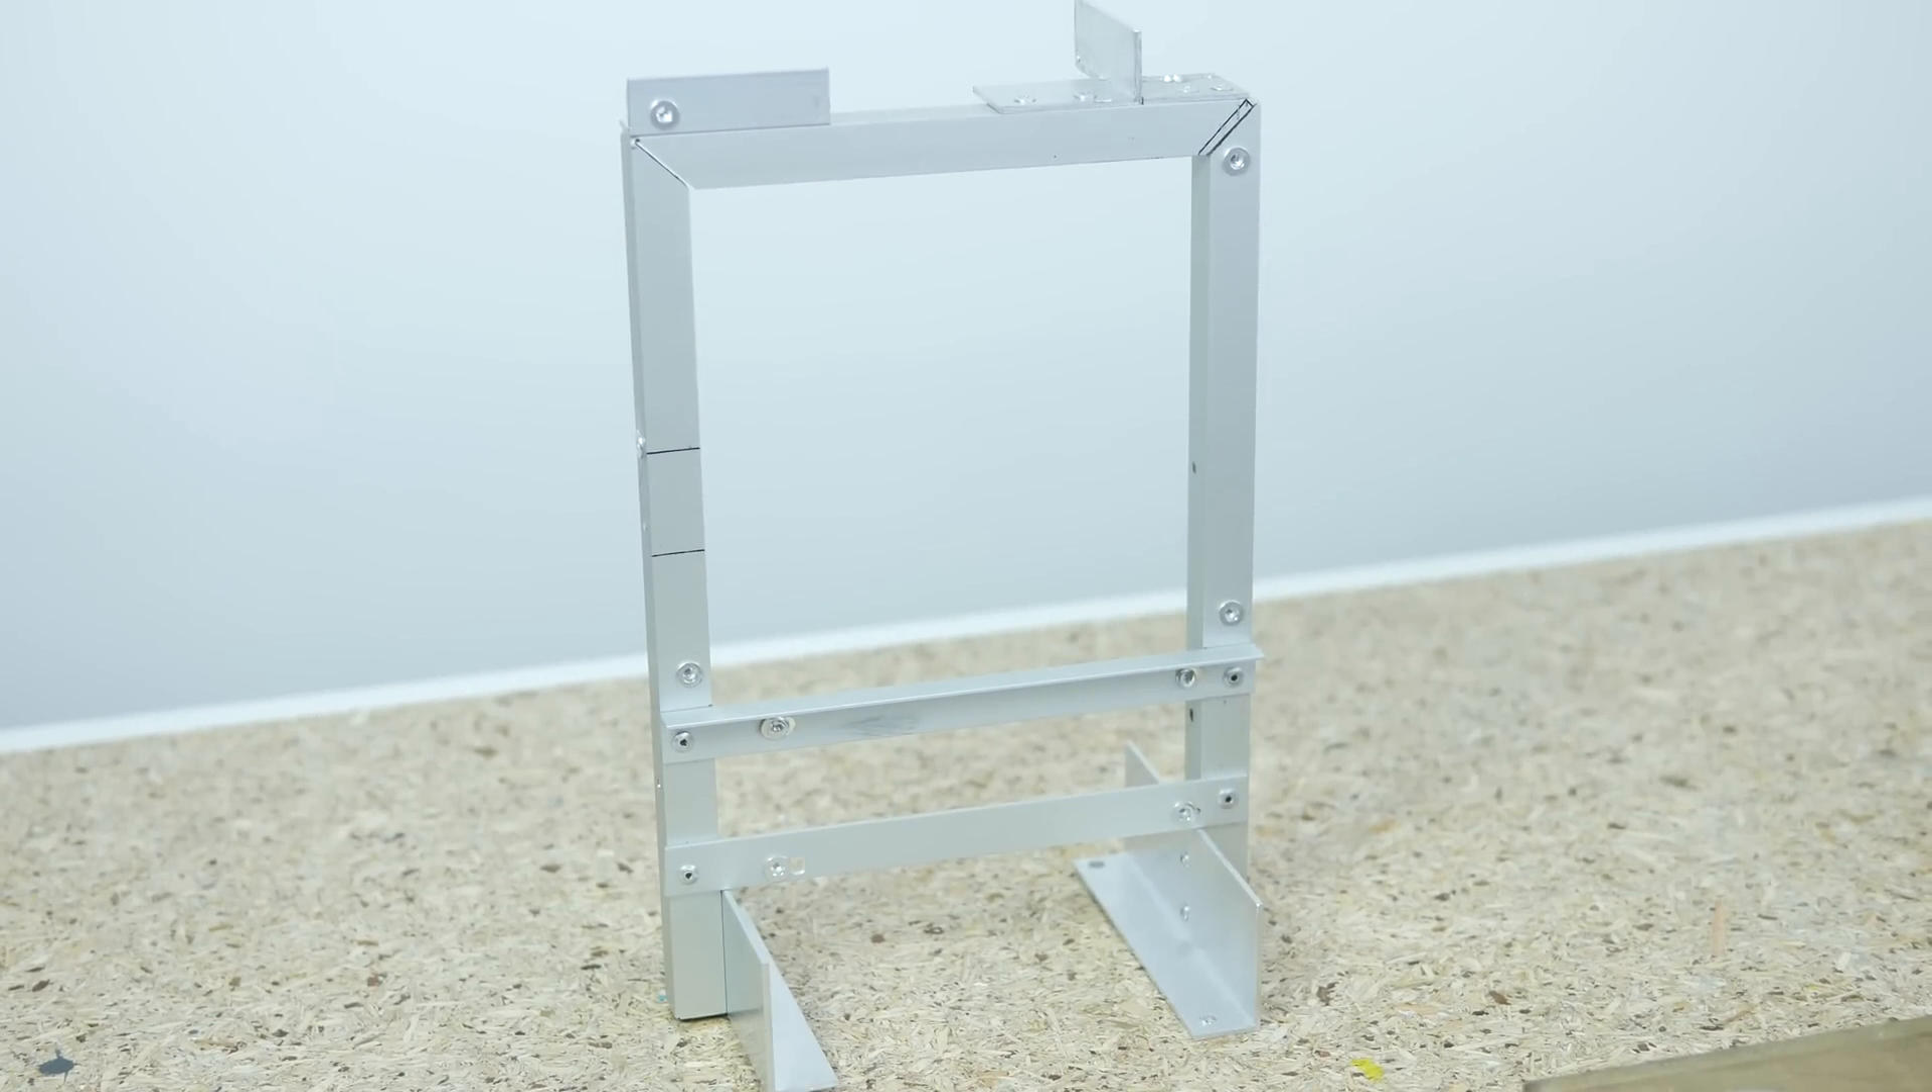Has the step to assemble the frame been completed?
Yes.